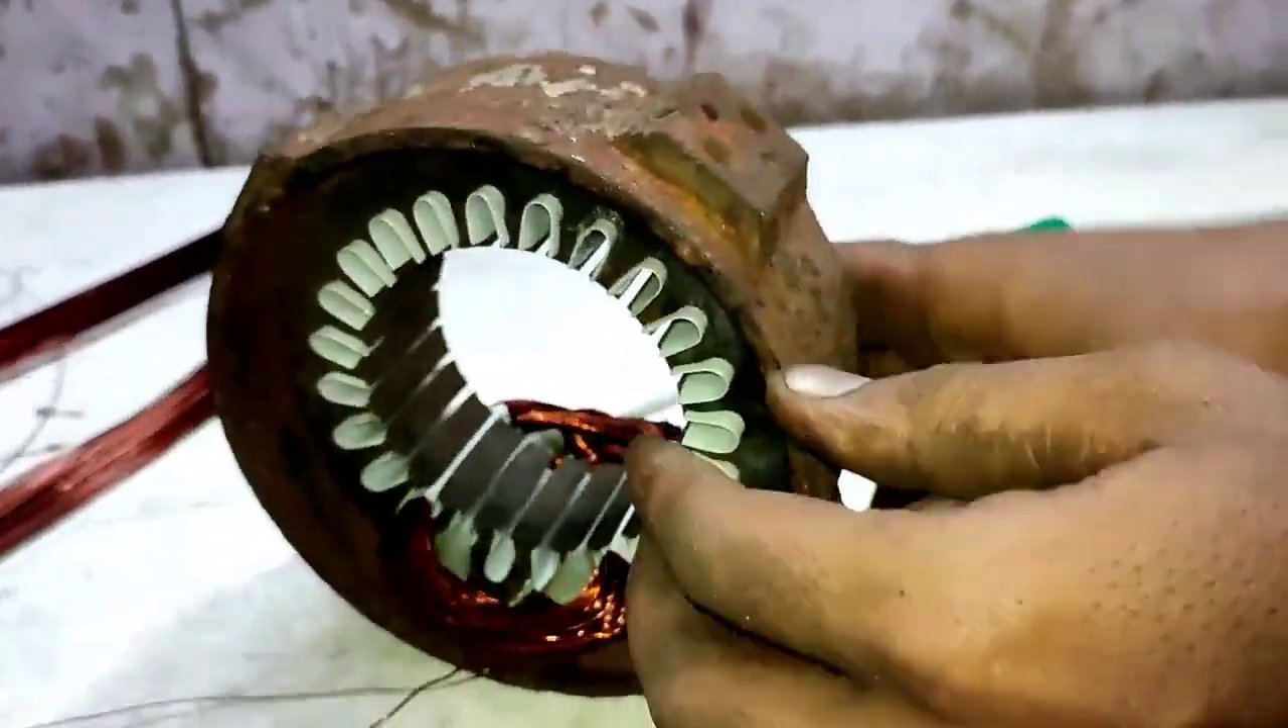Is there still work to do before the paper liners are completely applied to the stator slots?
No.